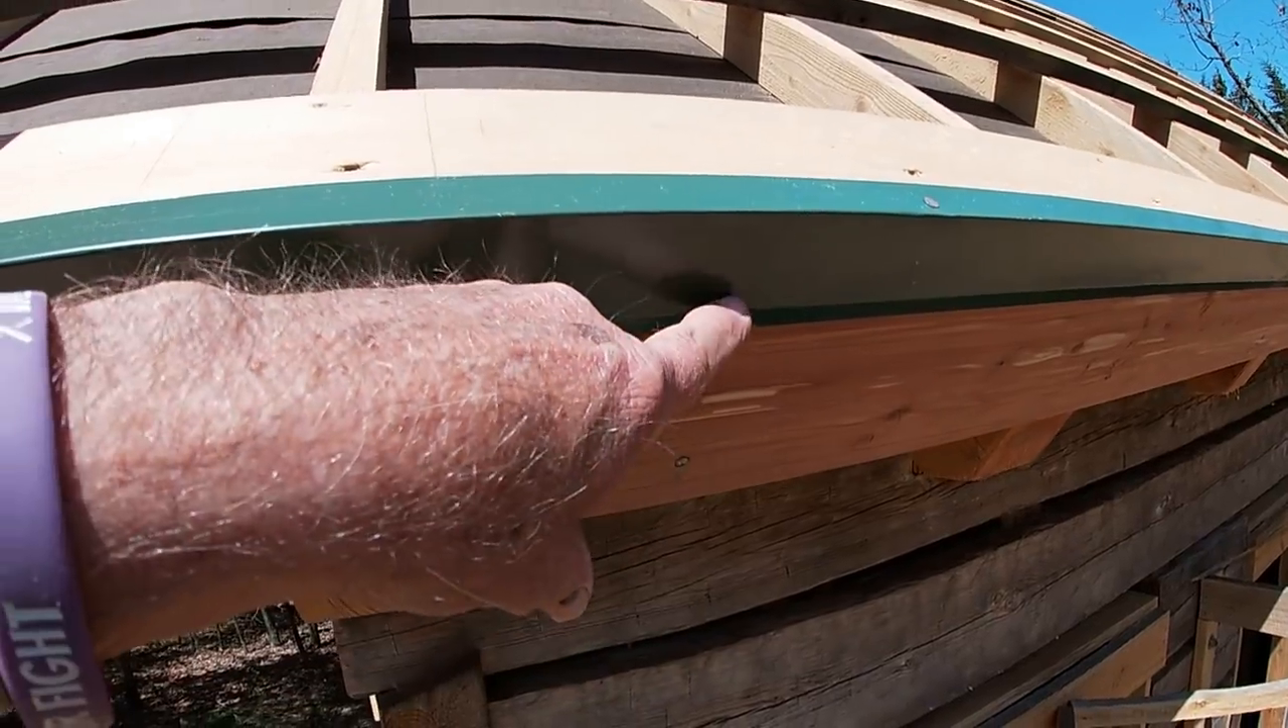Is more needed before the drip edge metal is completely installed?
No.